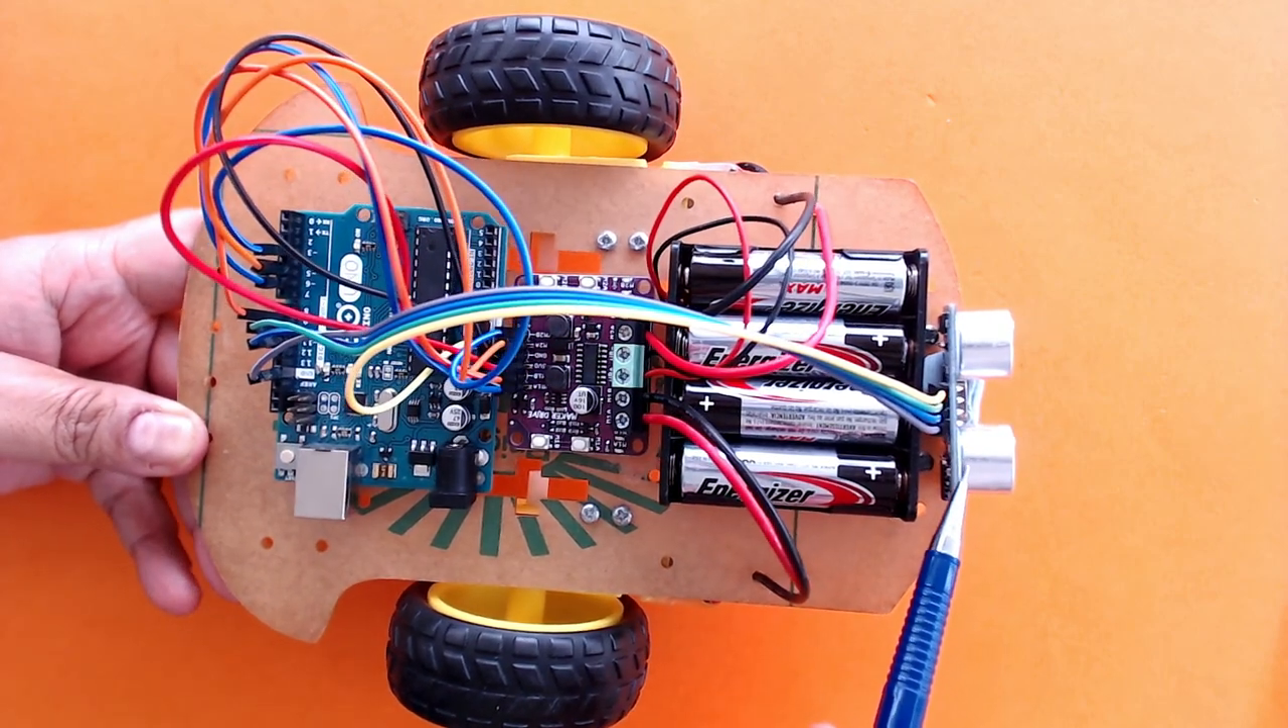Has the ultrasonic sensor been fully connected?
Yes.